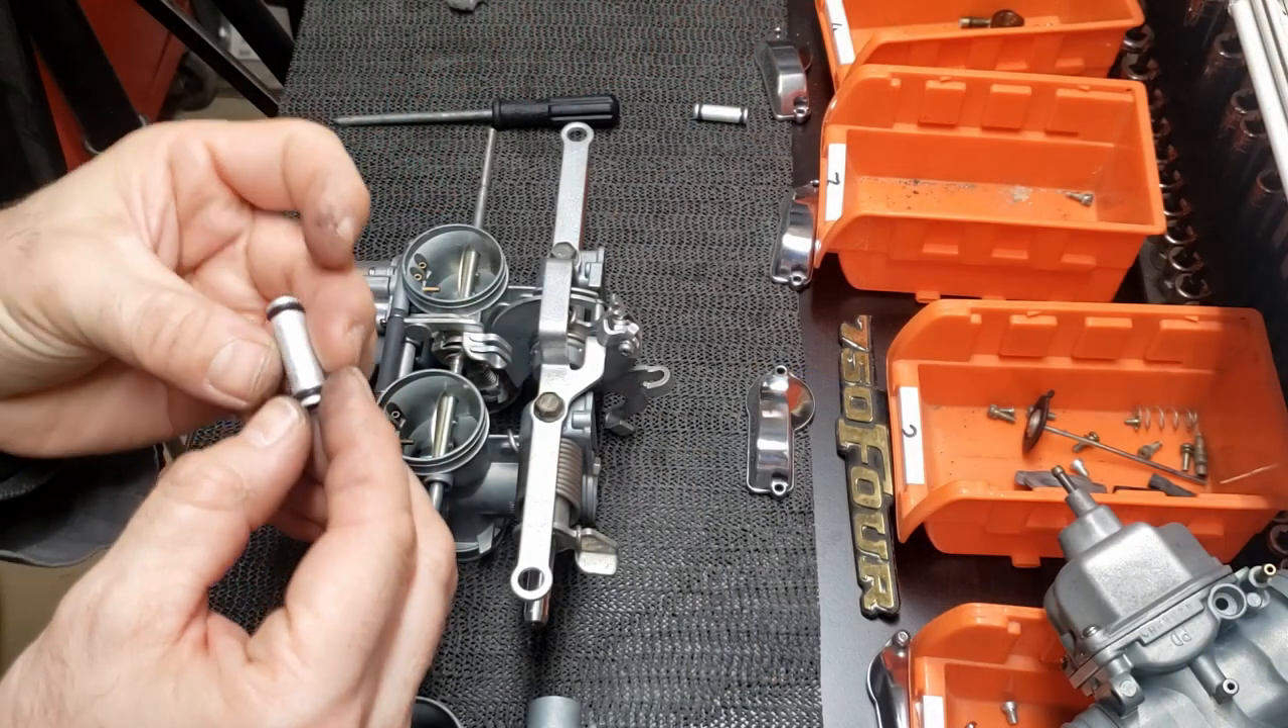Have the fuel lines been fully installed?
No.